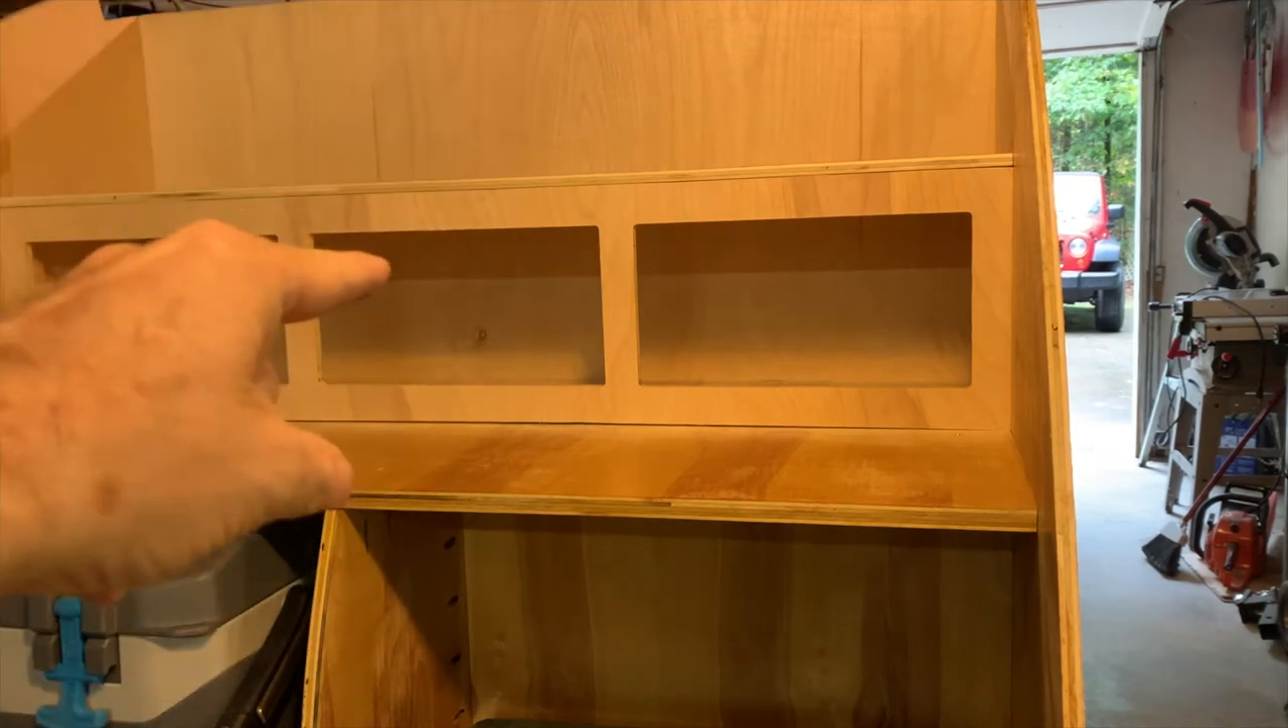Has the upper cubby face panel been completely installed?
Yes.